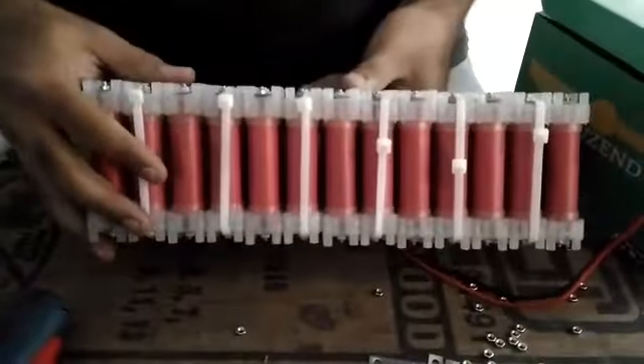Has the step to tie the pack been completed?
Yes.